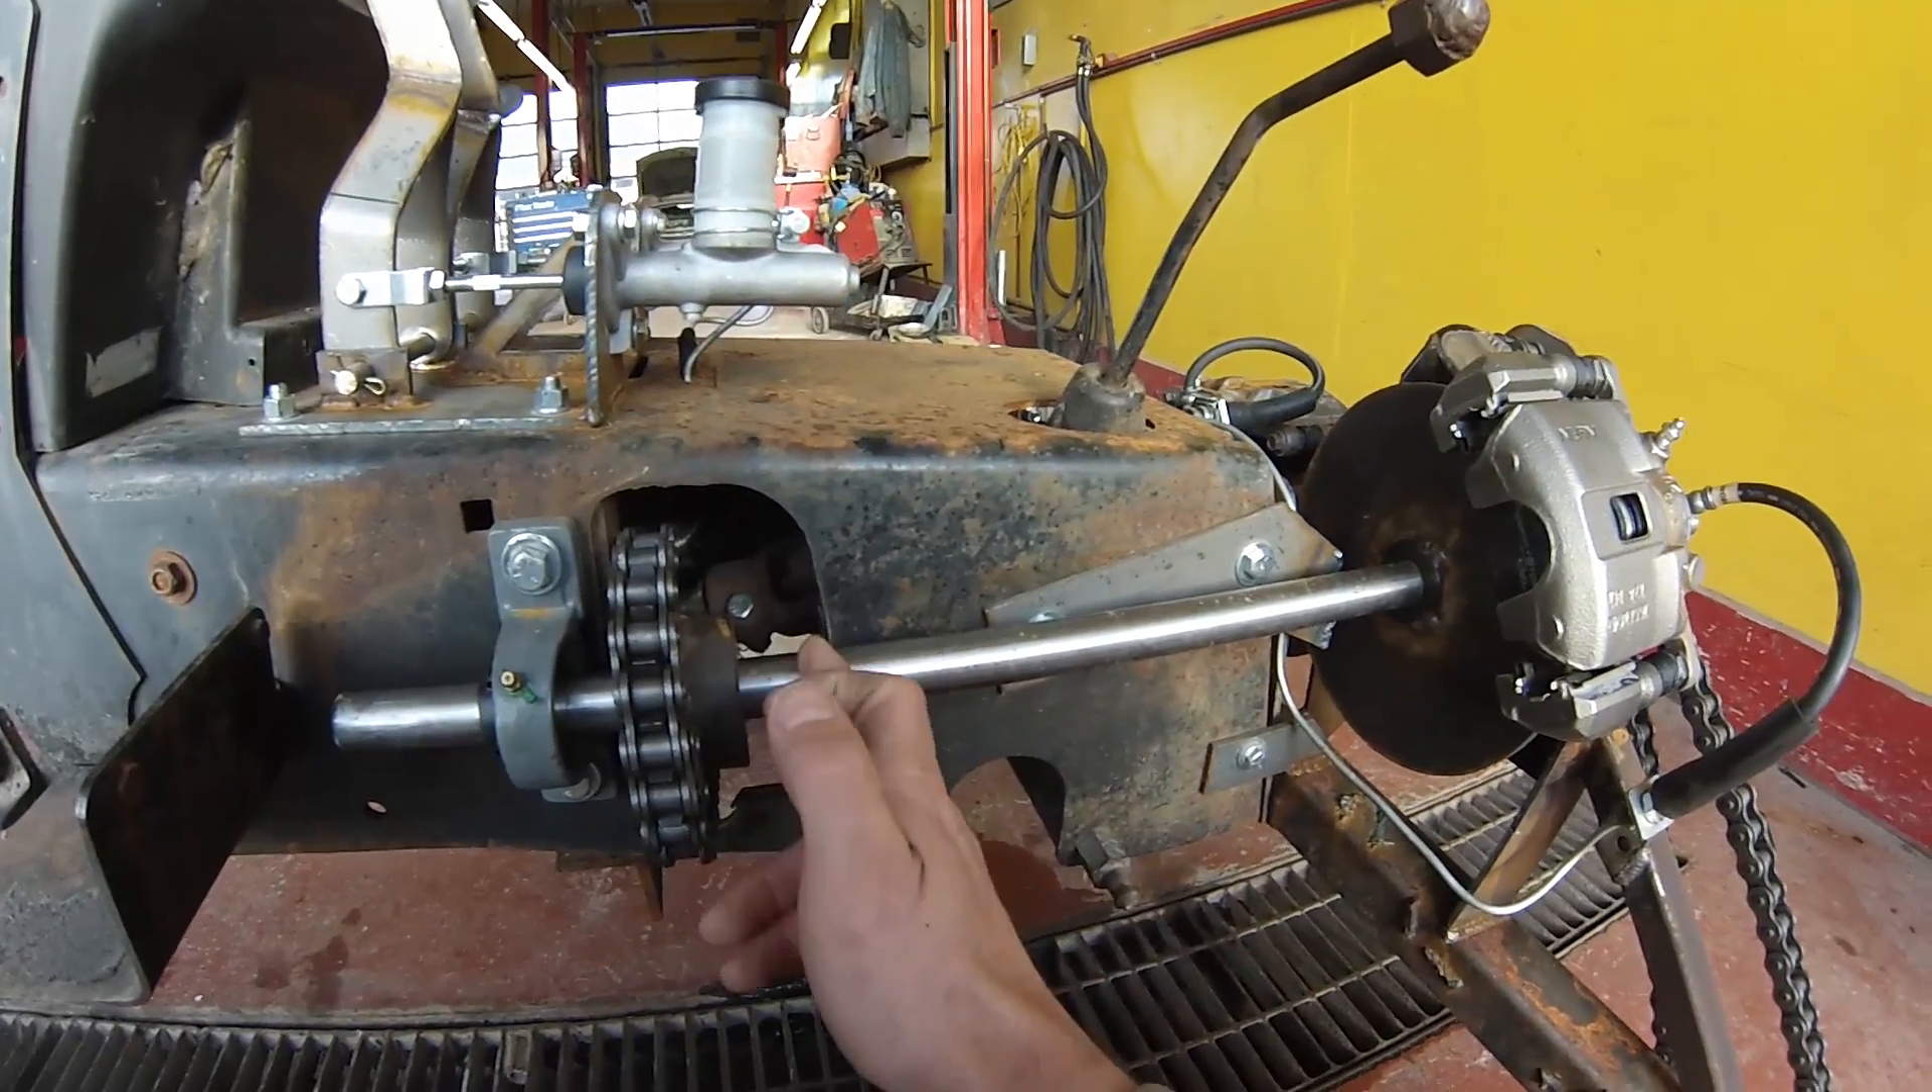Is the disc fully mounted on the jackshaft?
Yes.